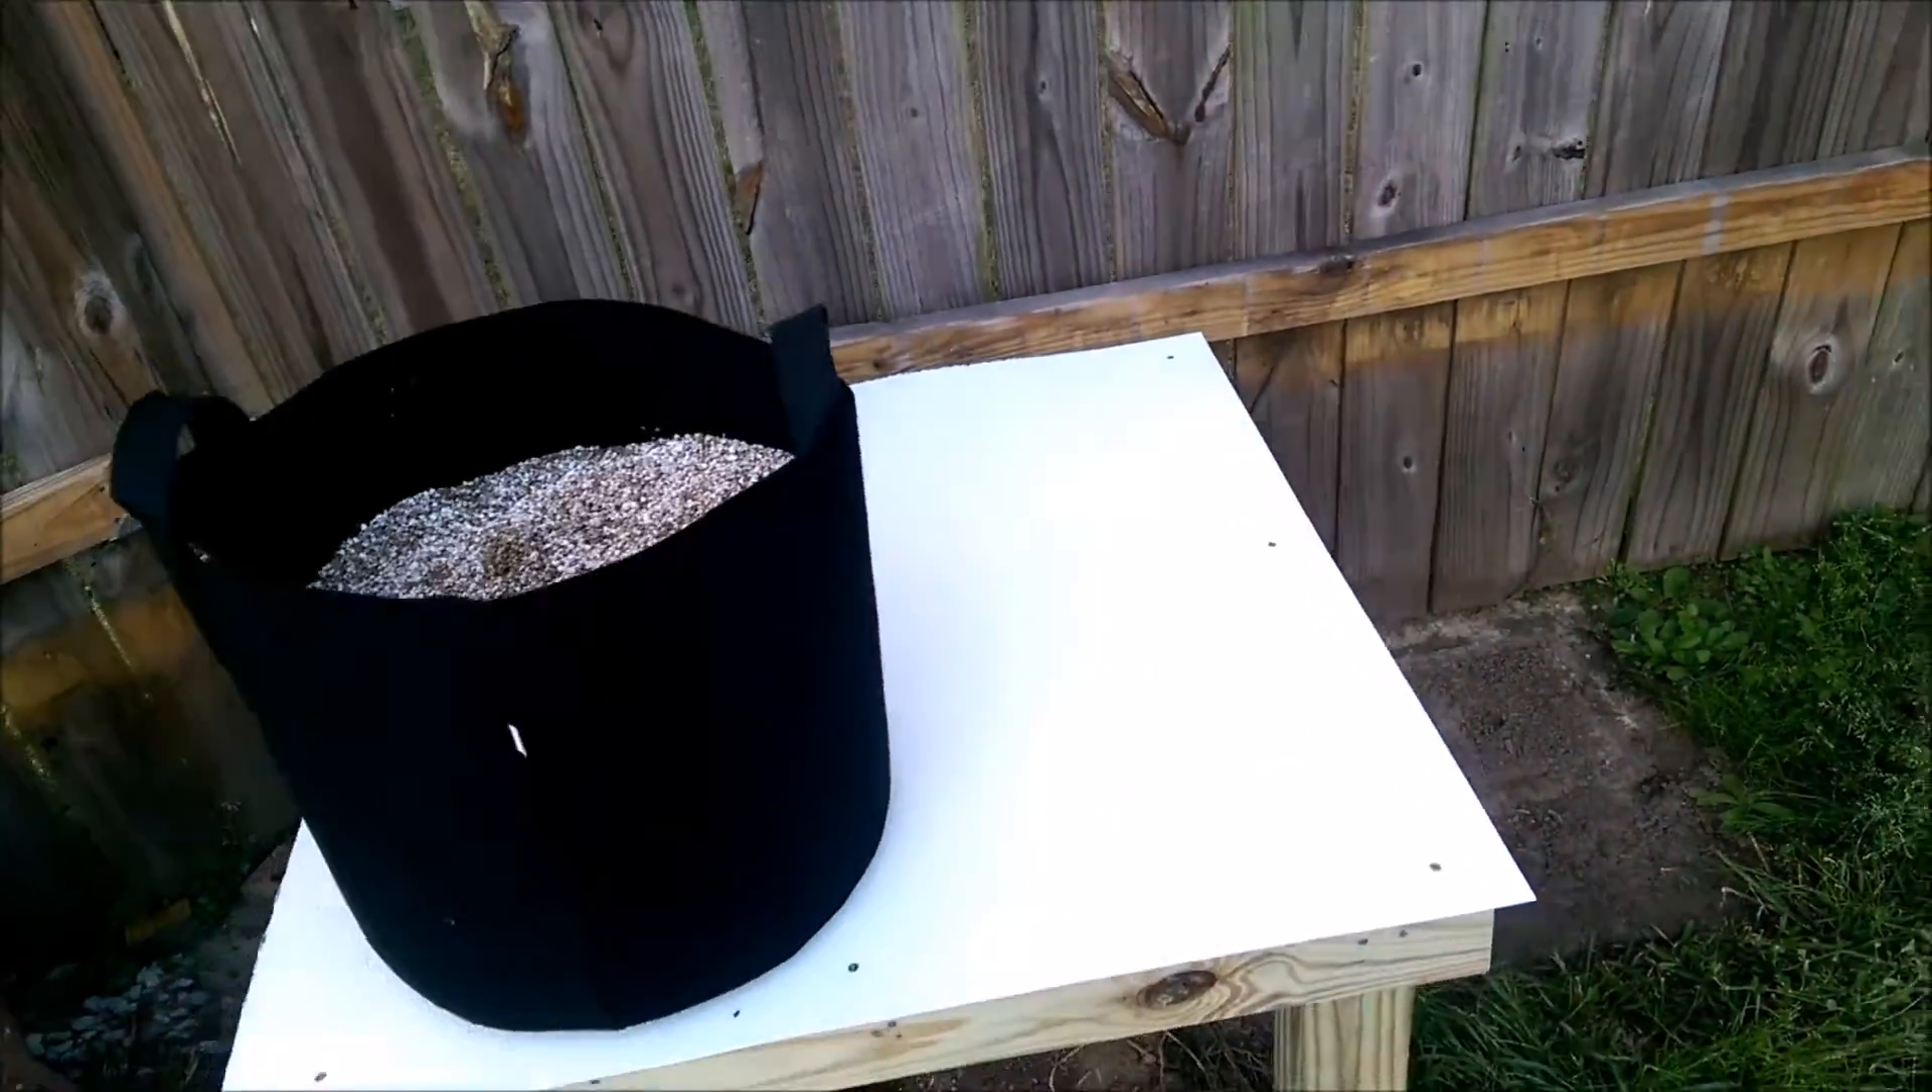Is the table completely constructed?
Yes.